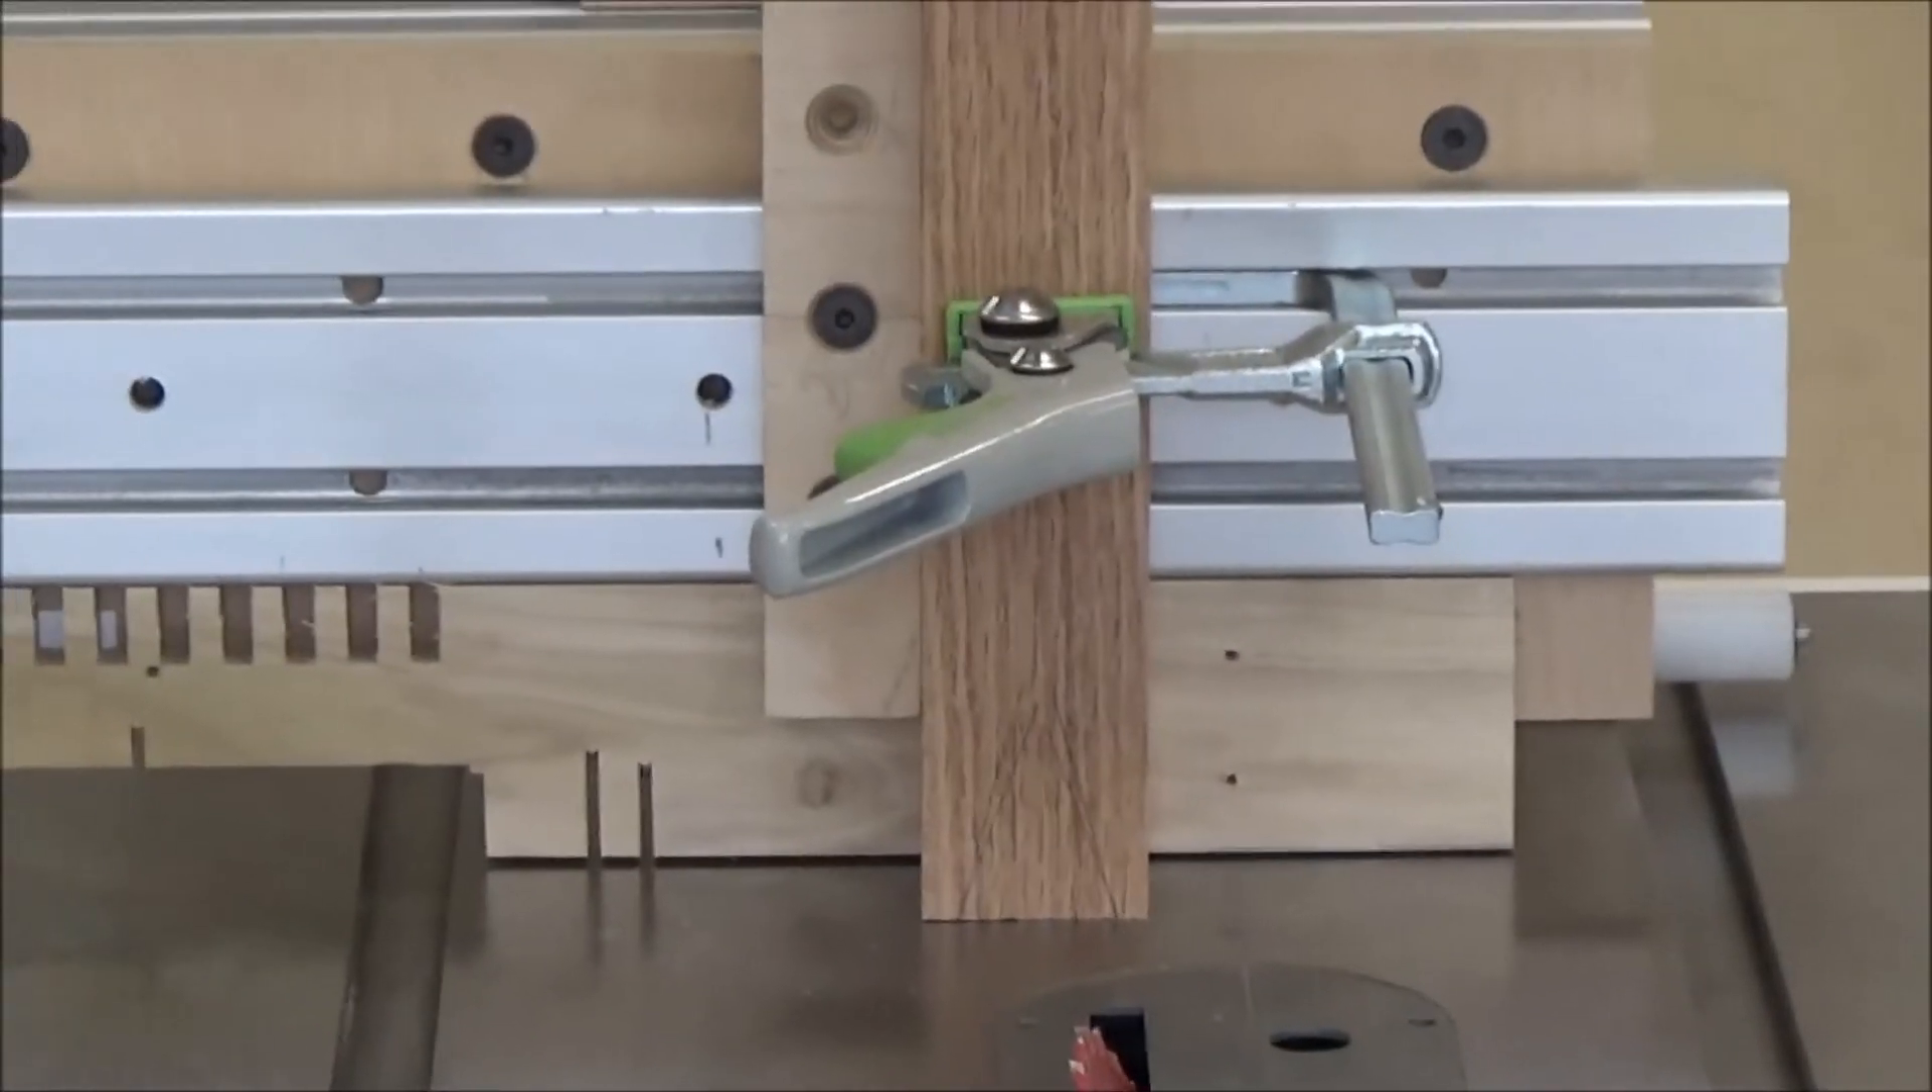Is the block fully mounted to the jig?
Yes.